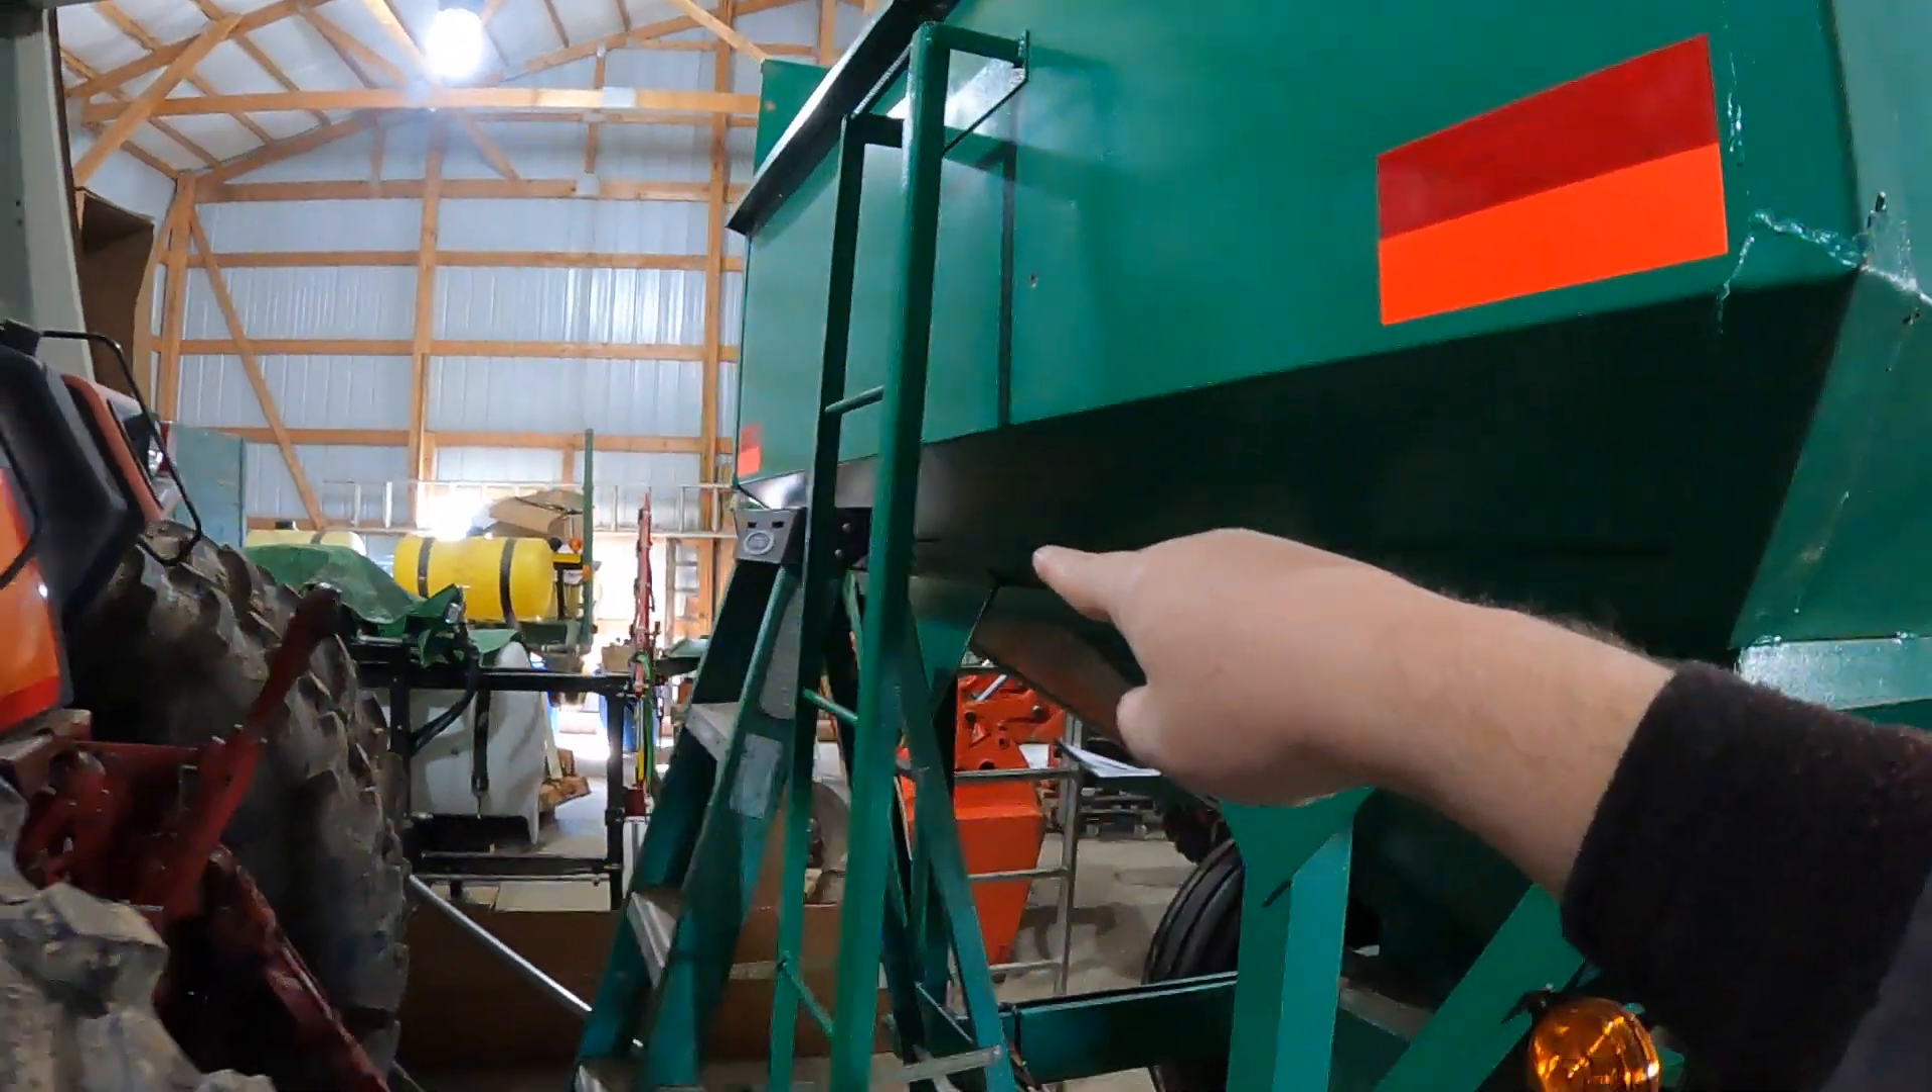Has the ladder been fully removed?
No.